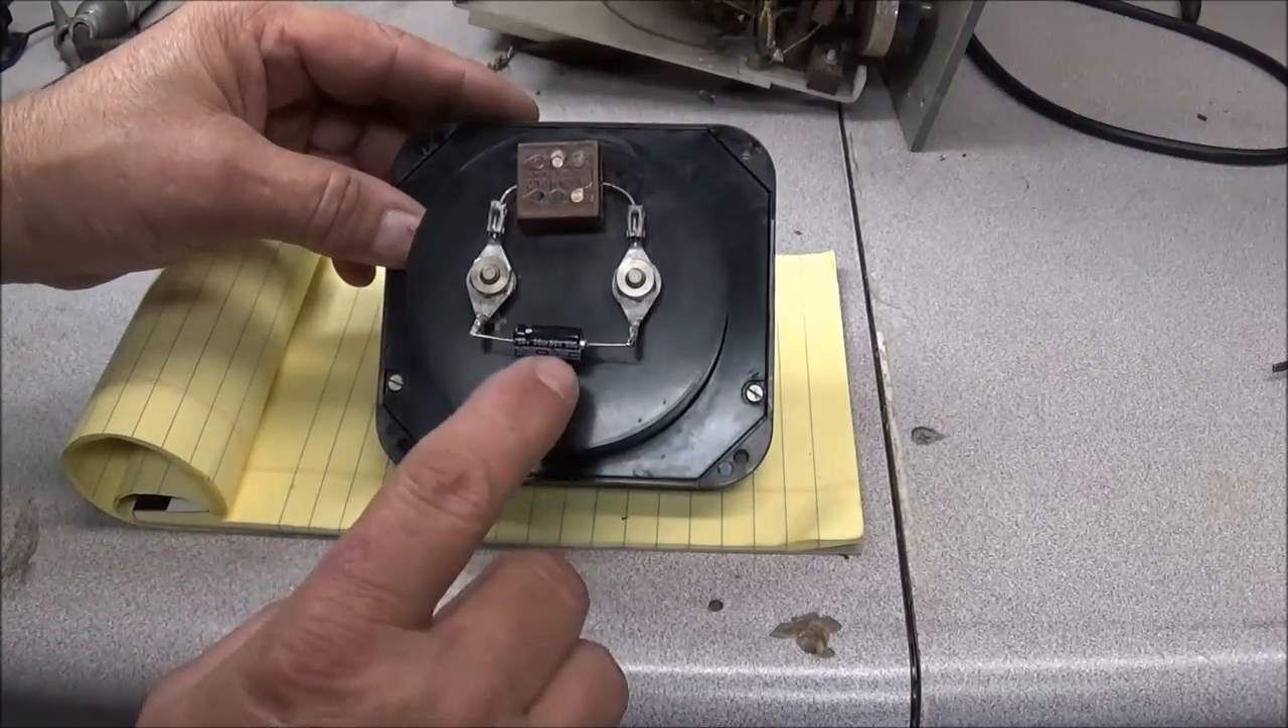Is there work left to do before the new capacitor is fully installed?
No.